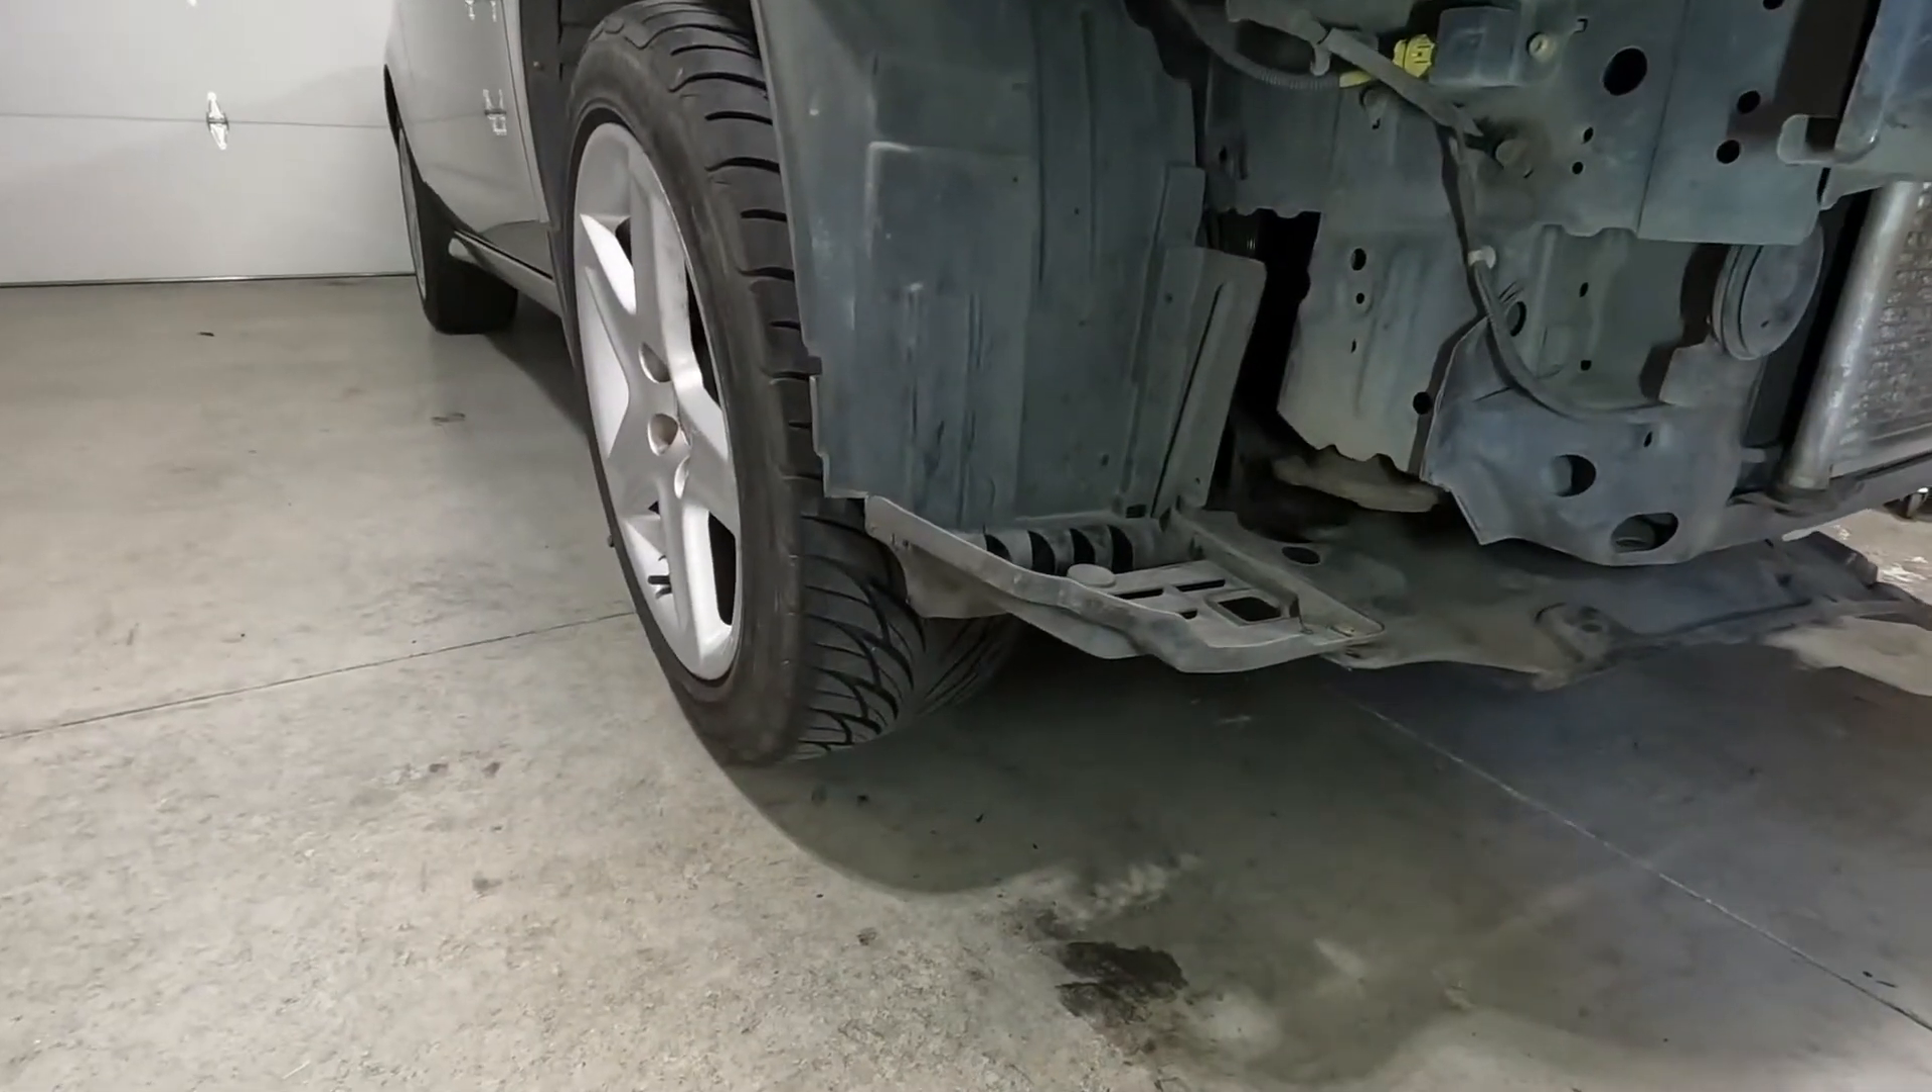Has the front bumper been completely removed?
Yes.